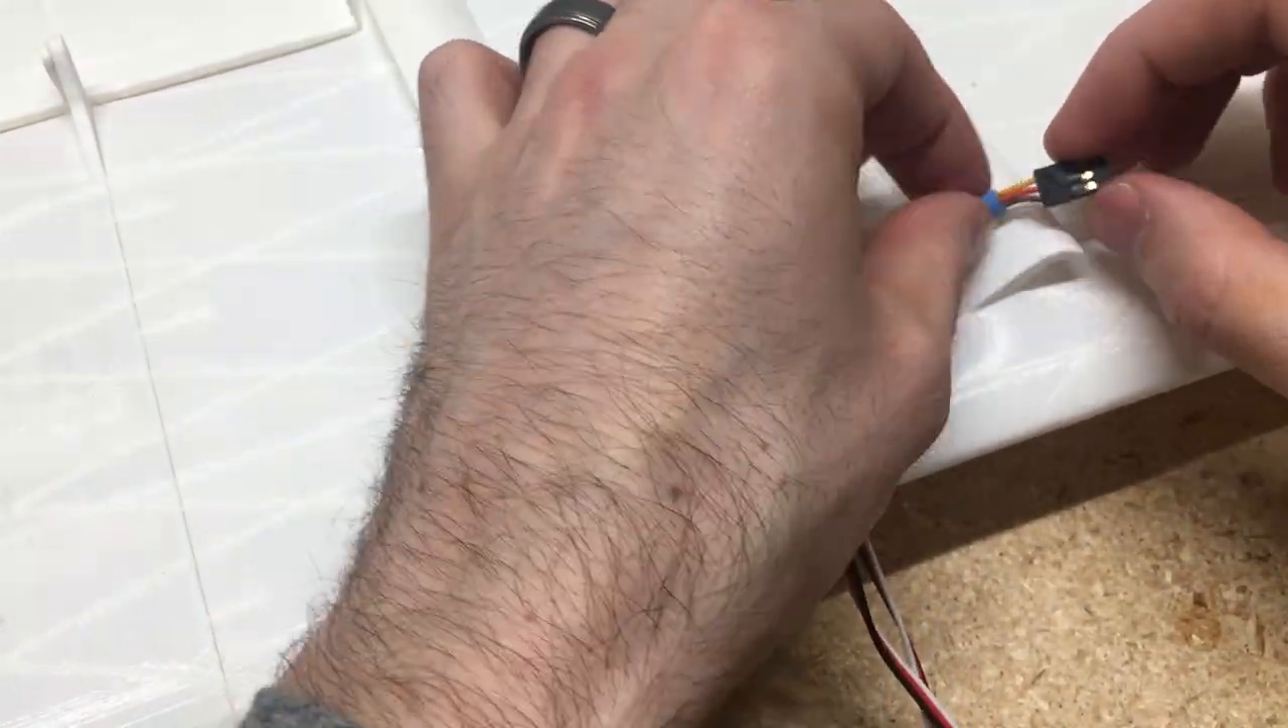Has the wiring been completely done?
No.